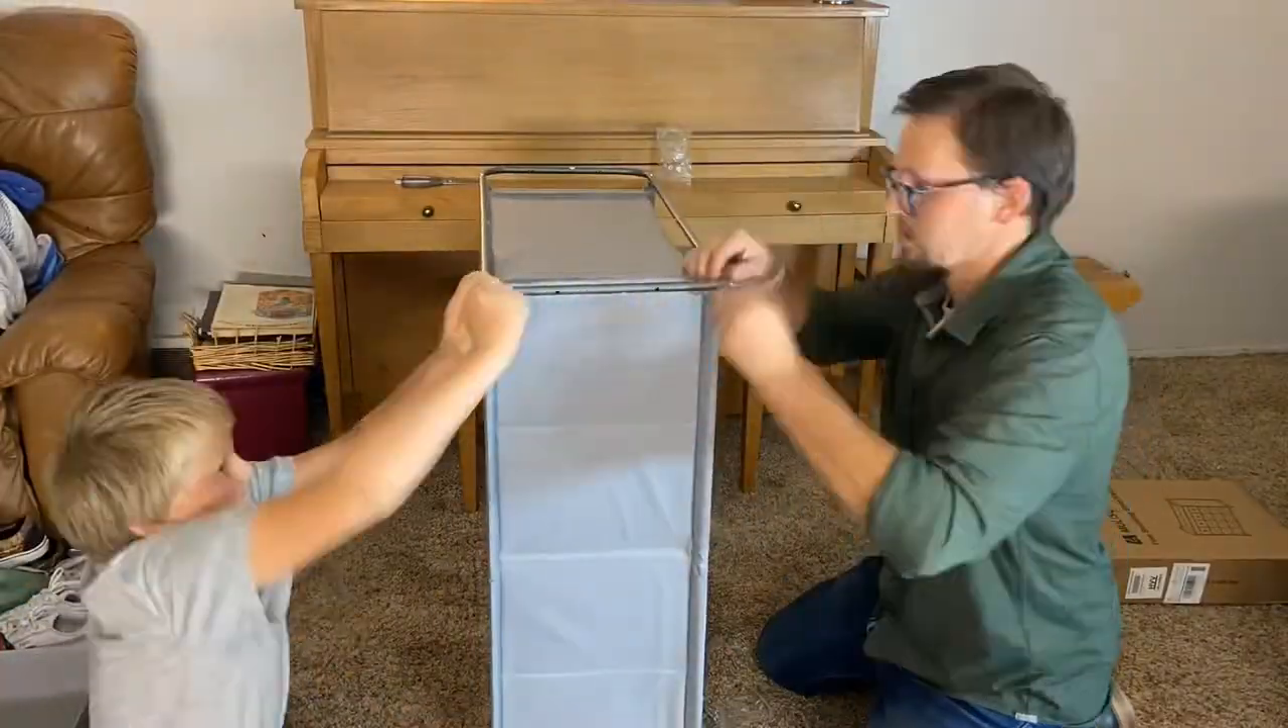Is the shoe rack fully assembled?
No.